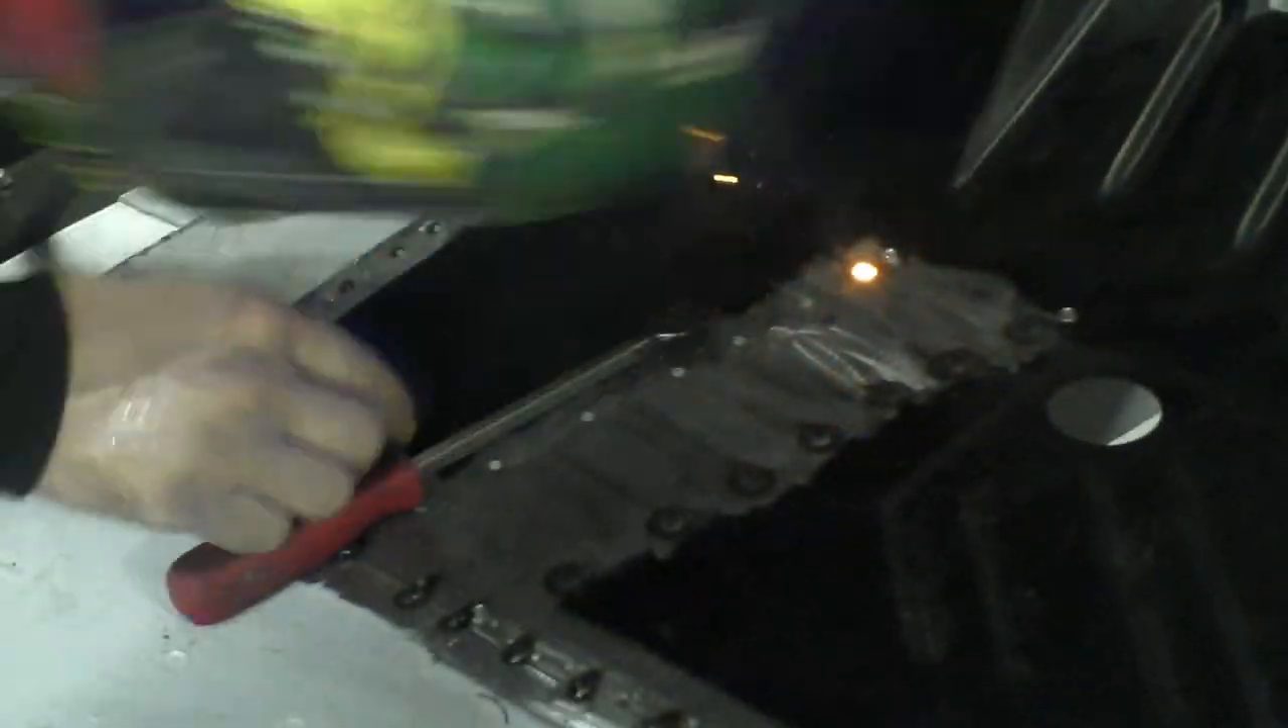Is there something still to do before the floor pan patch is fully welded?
Yes.